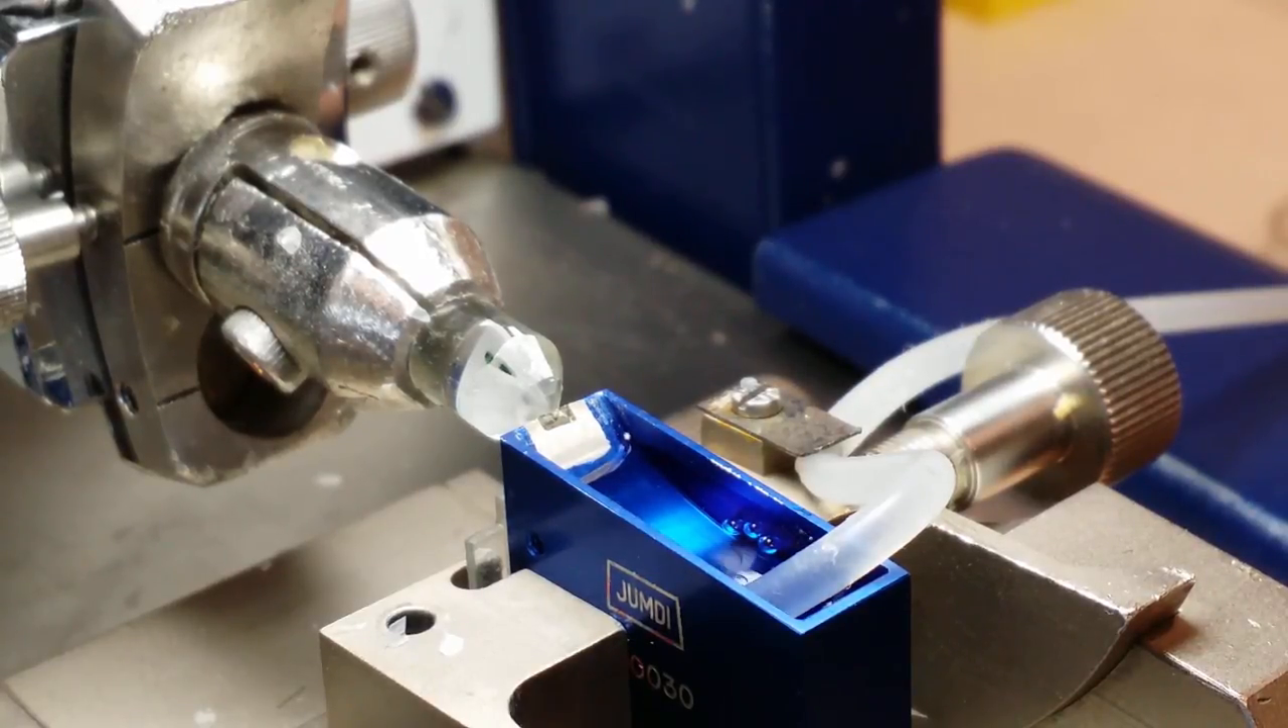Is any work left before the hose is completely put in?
No.